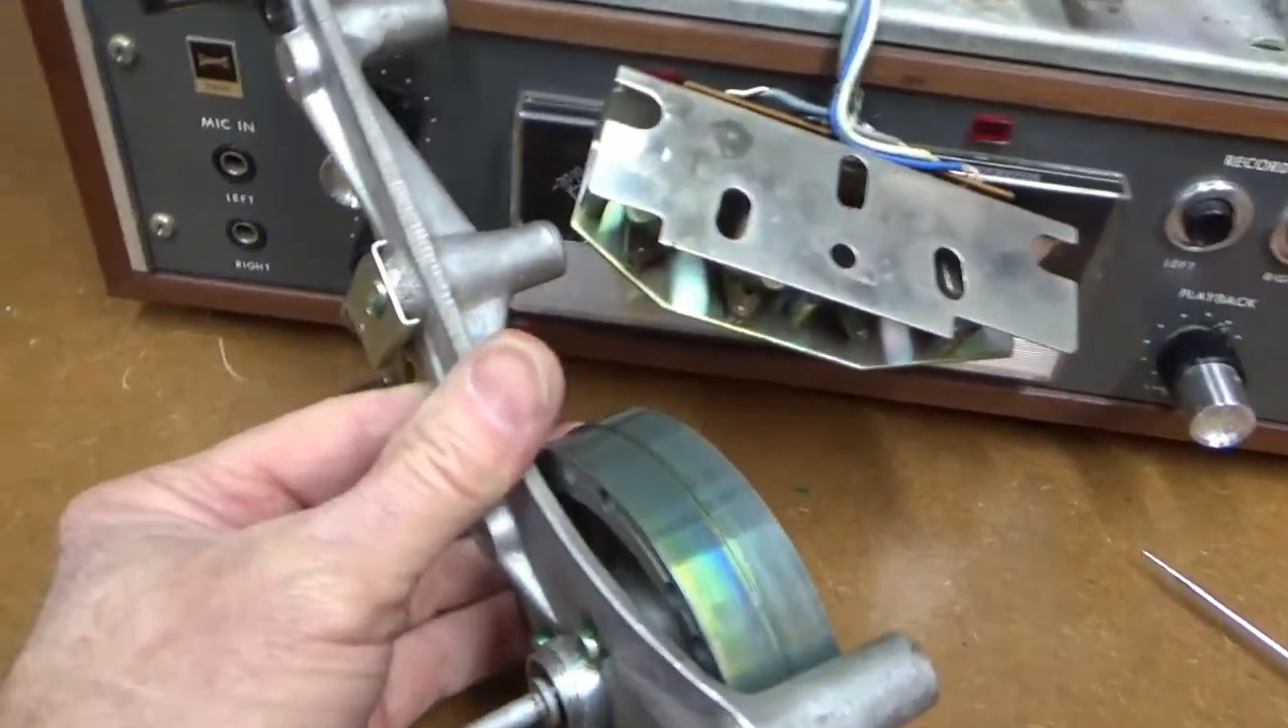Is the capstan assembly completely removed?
Yes.